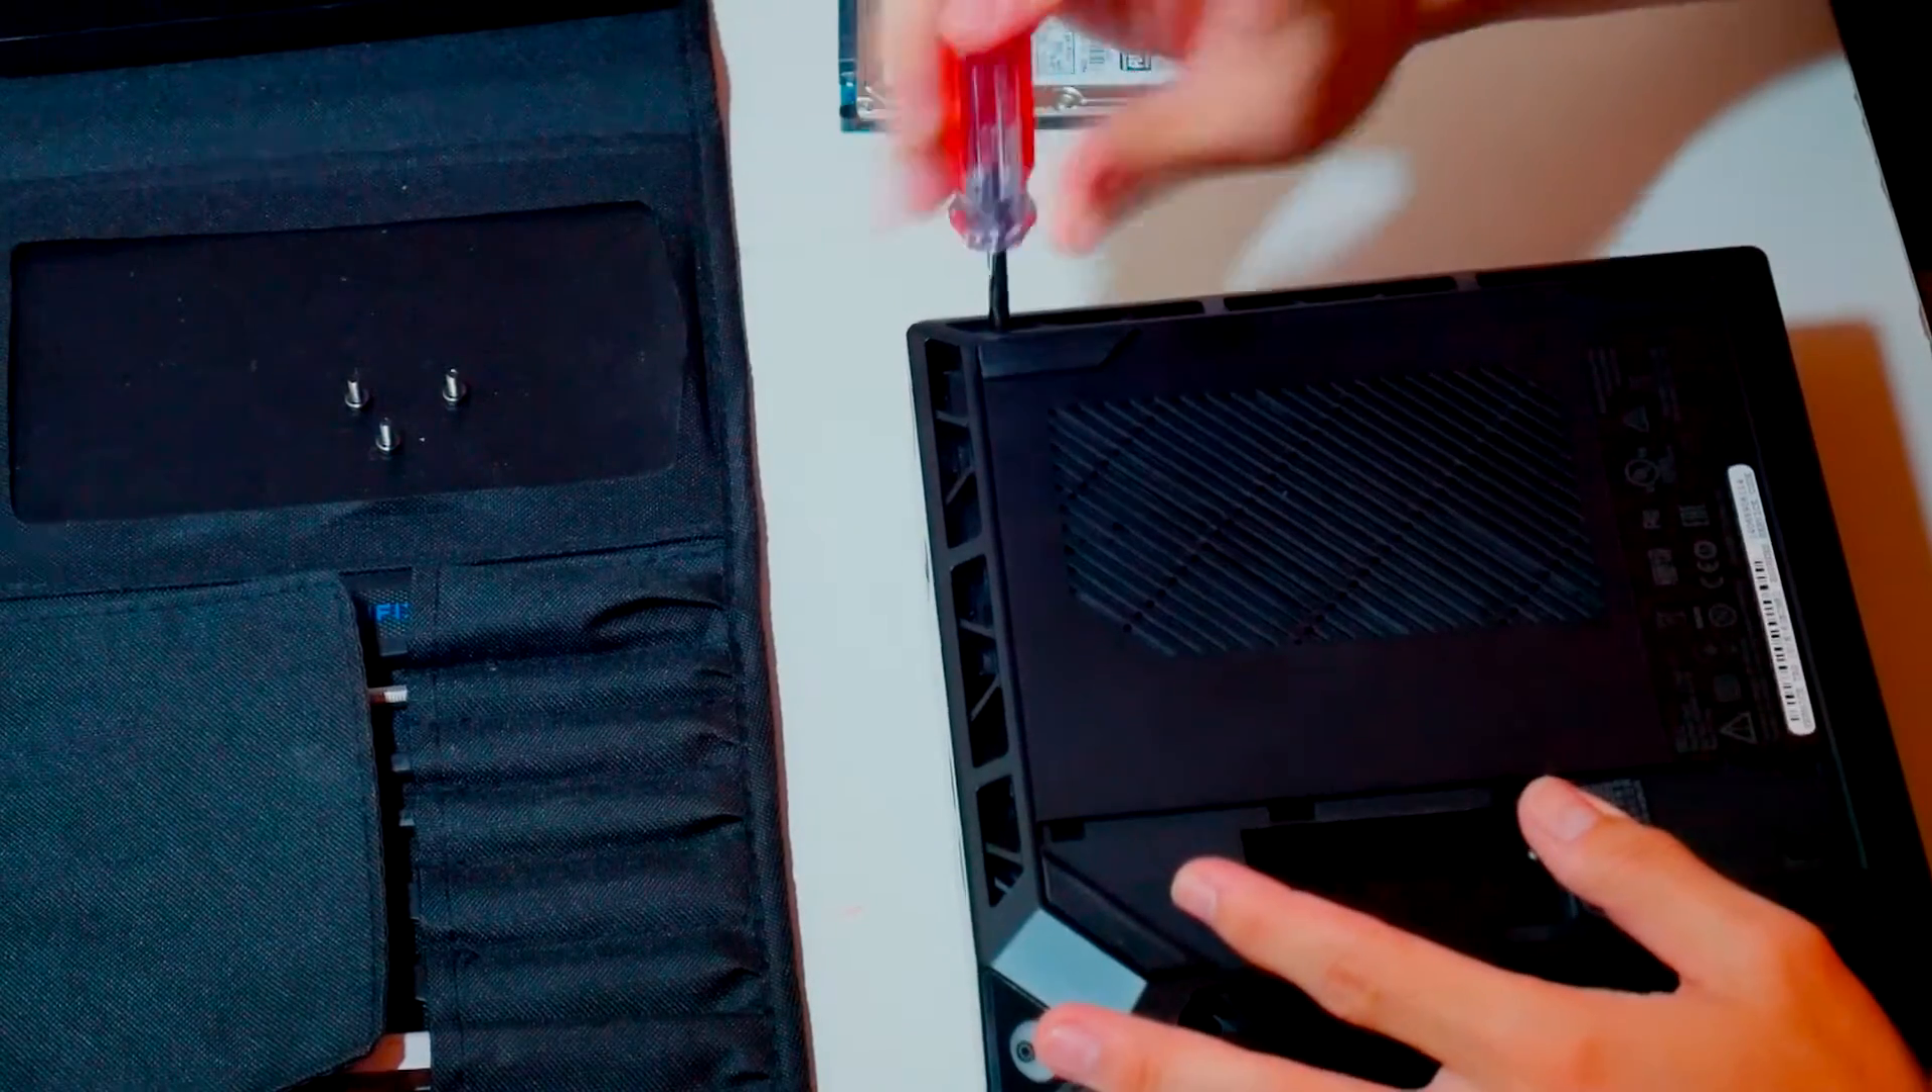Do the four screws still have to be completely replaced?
Yes.